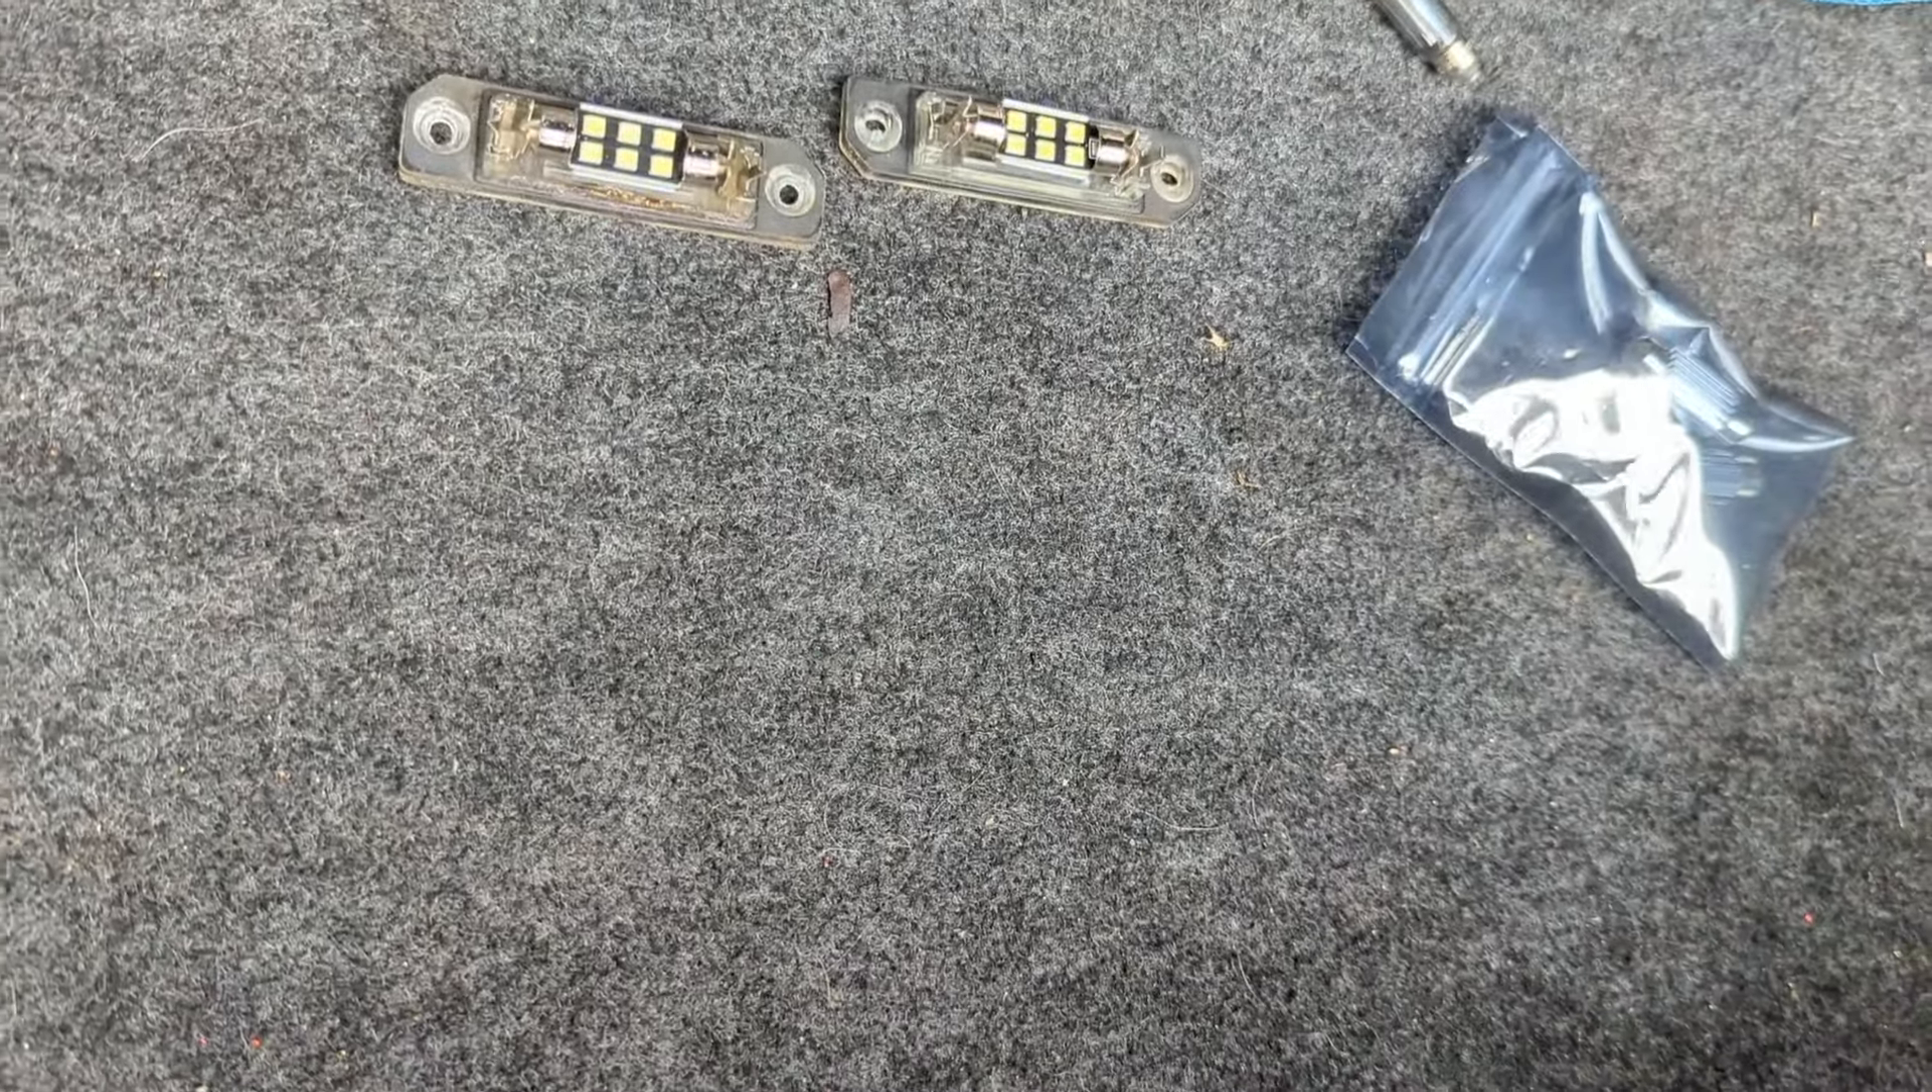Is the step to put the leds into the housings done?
Yes.